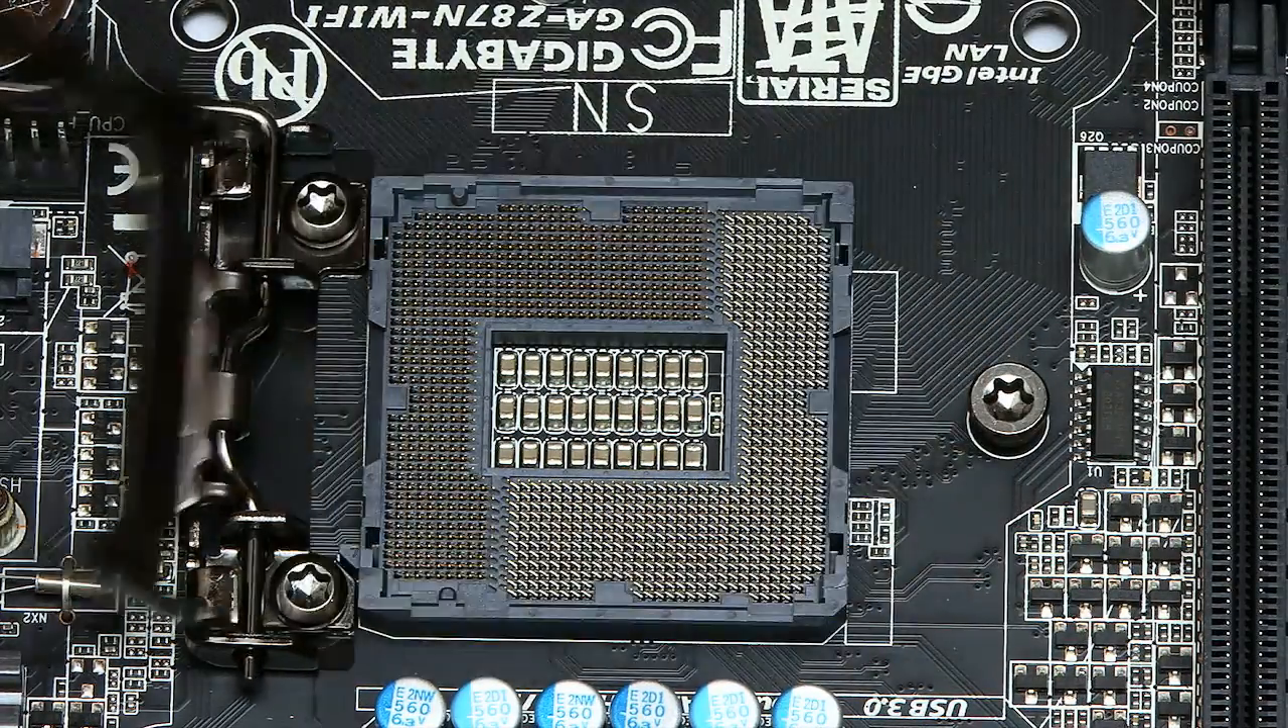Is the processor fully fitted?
No.